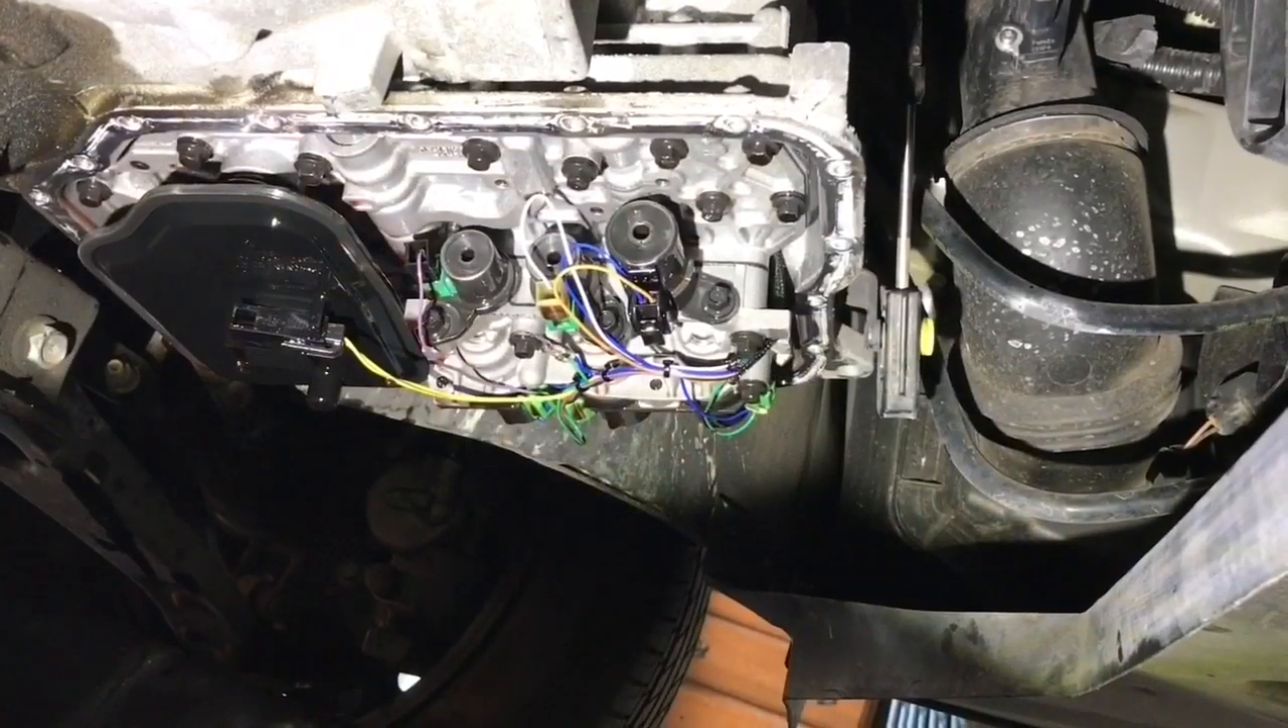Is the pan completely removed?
Yes.